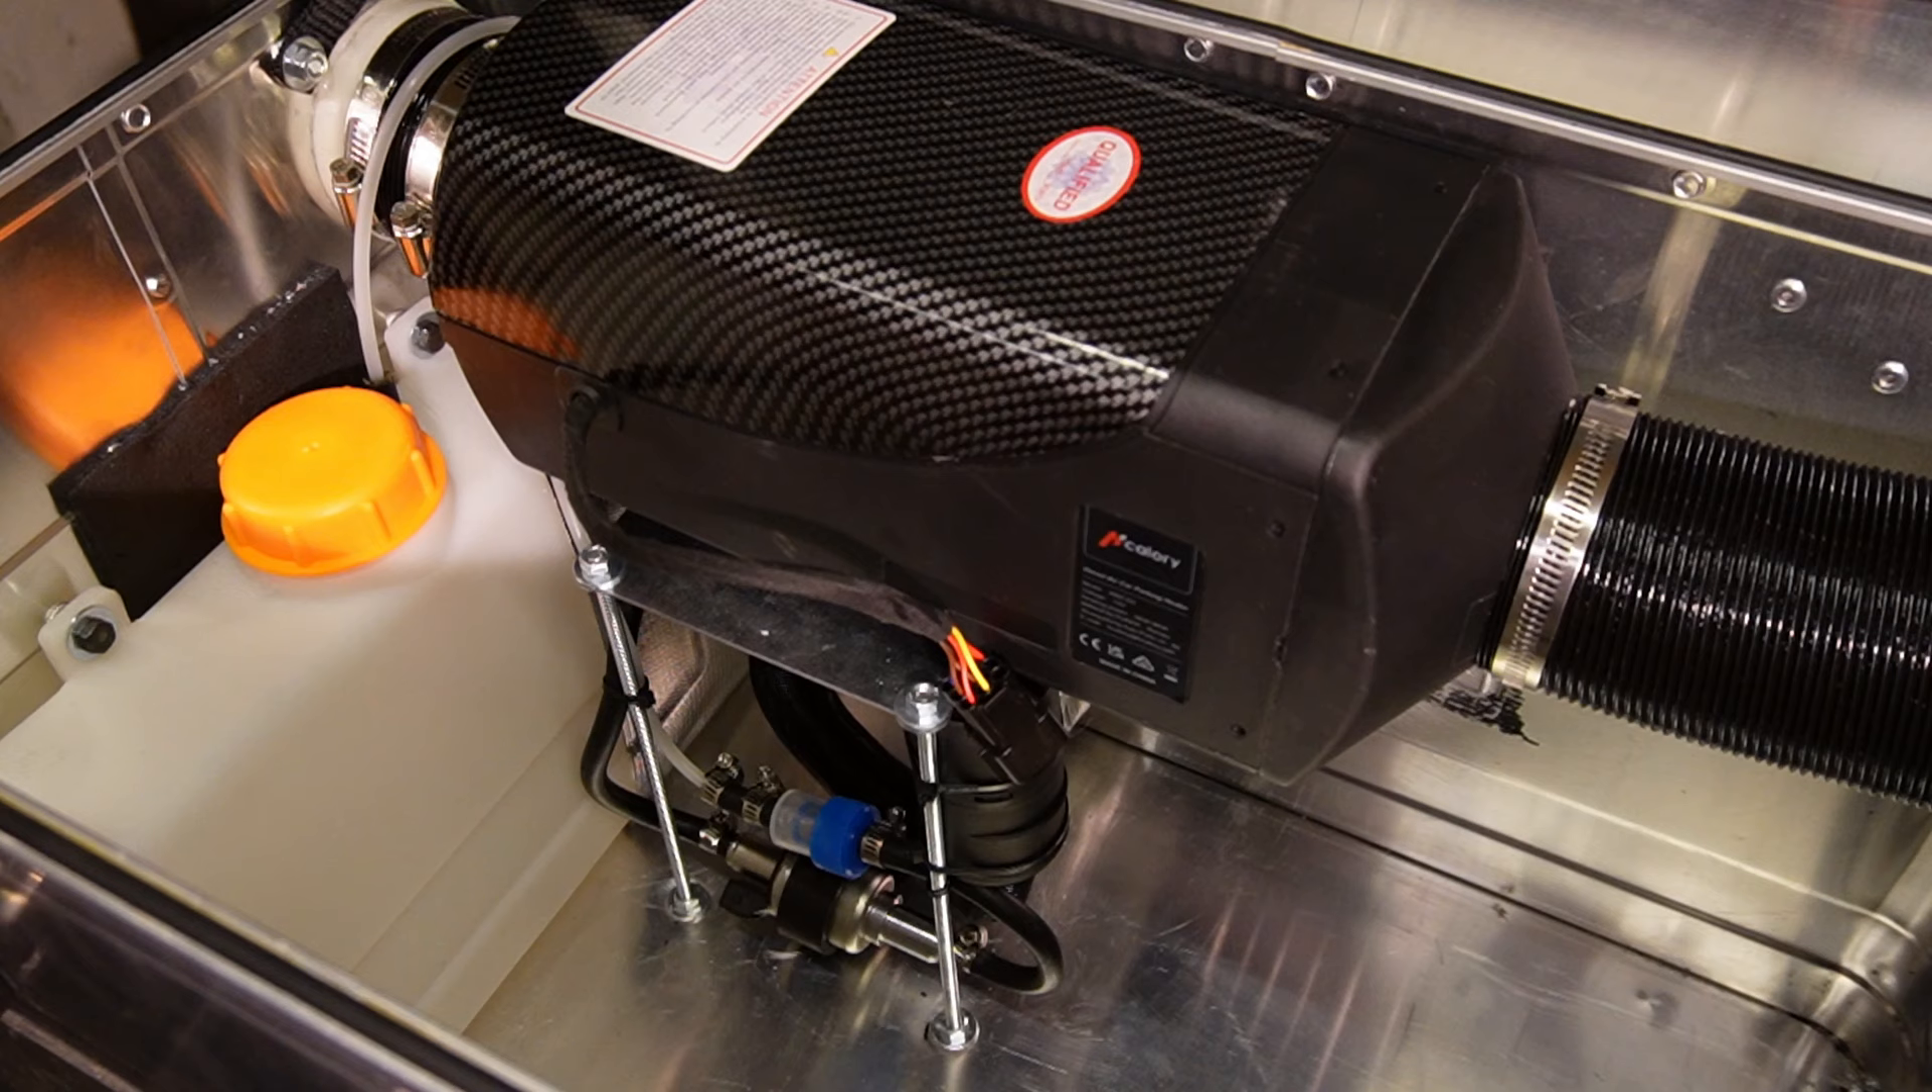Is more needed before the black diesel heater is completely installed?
No.